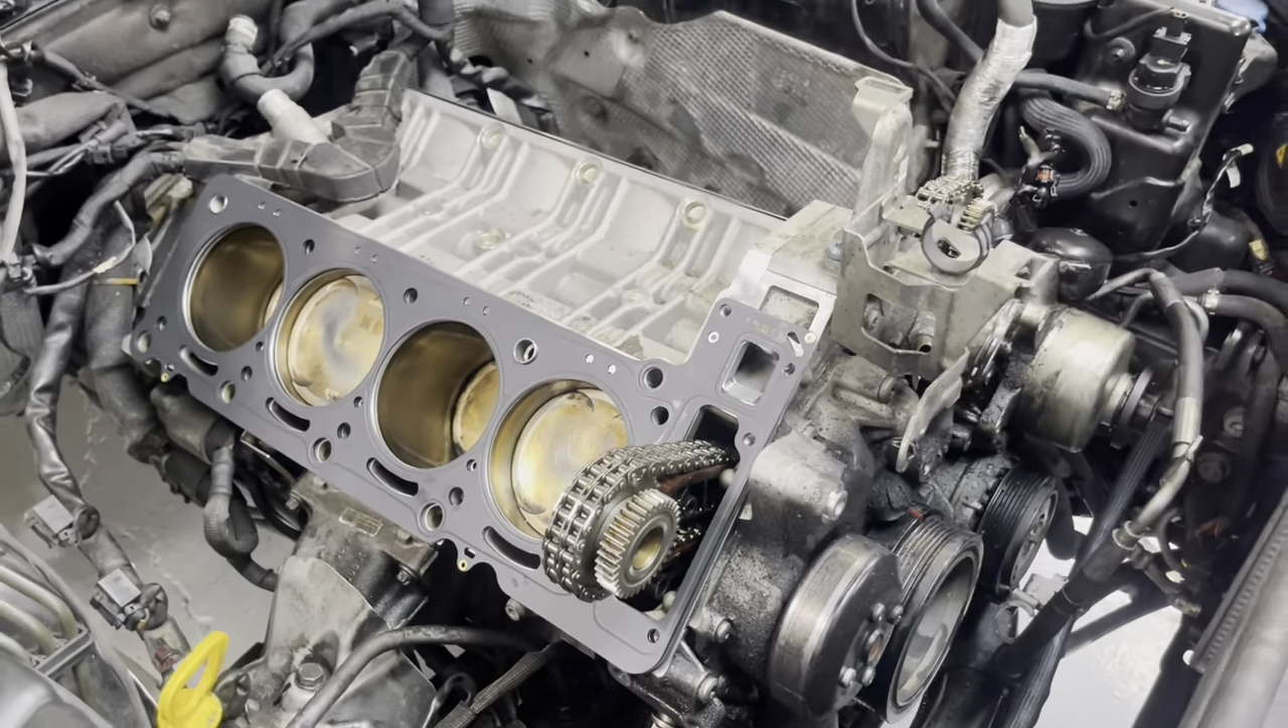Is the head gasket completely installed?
Yes.